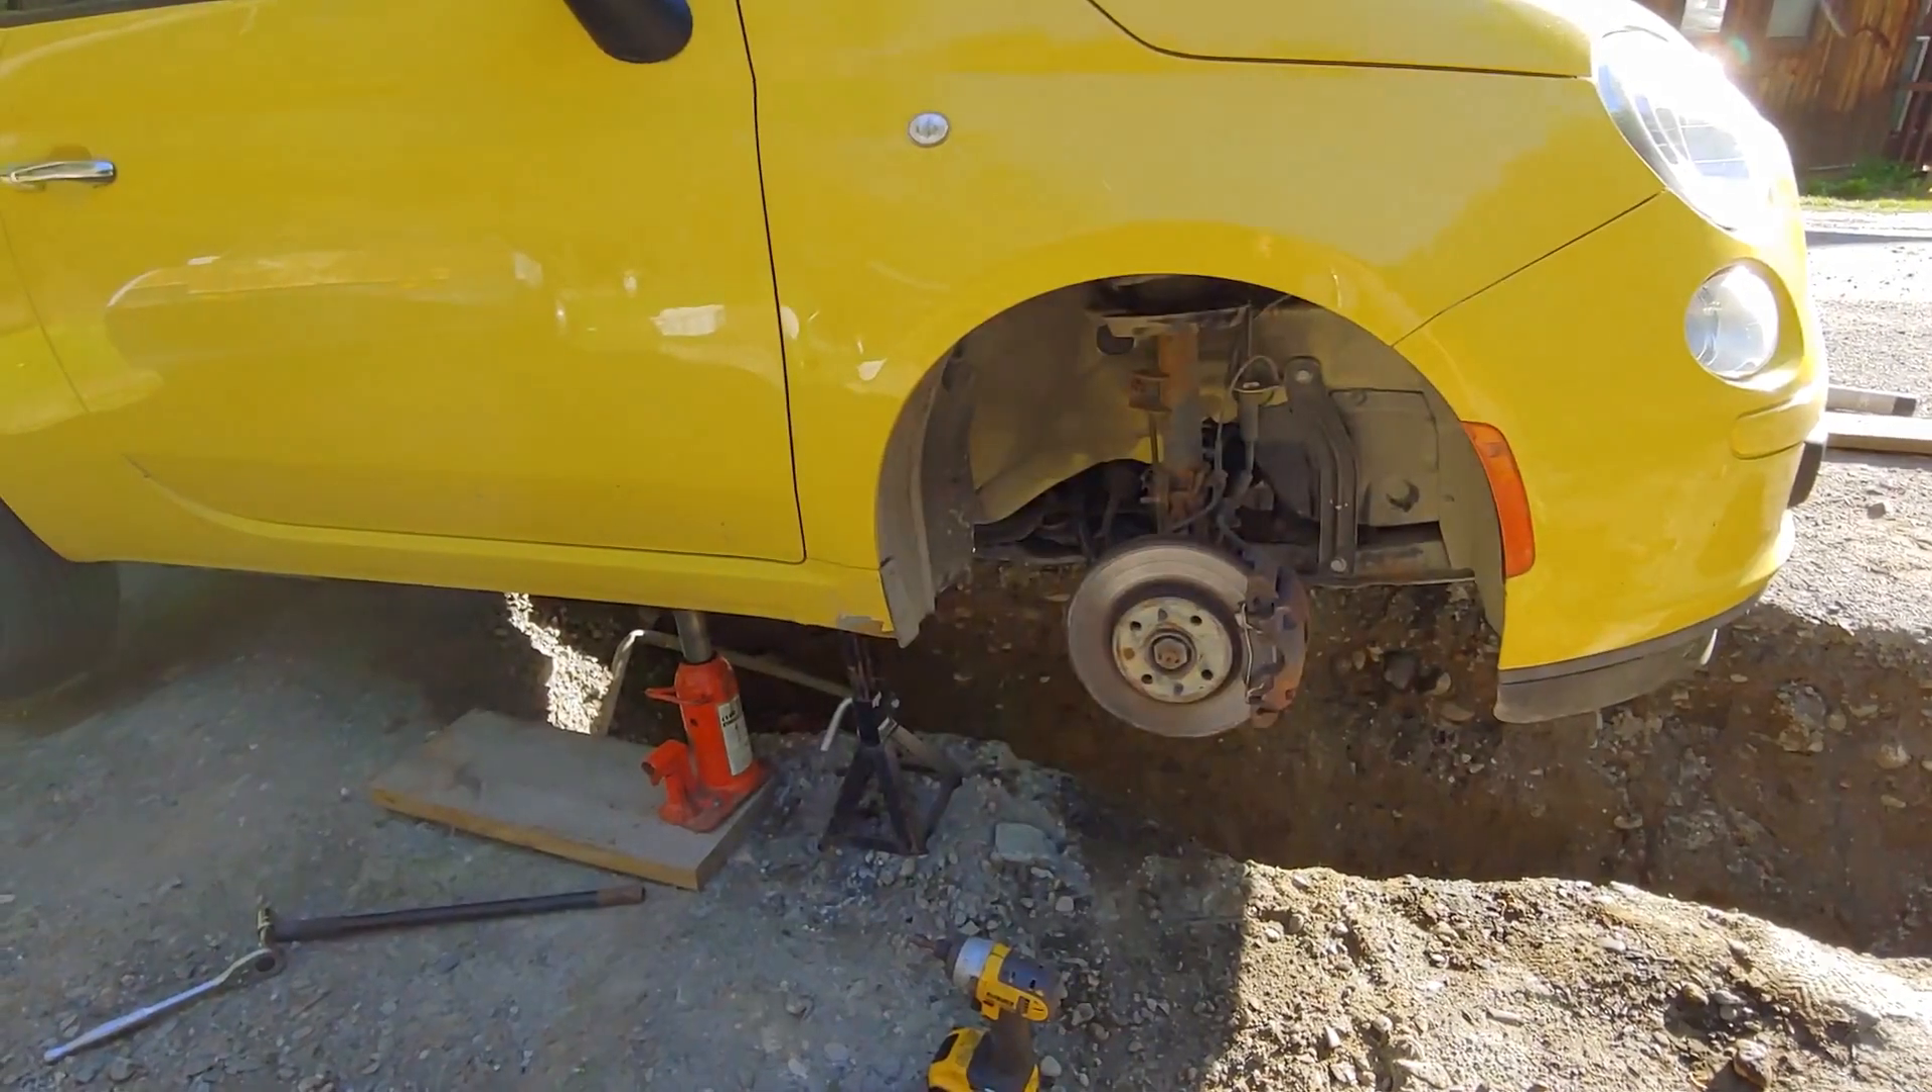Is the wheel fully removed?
Yes.